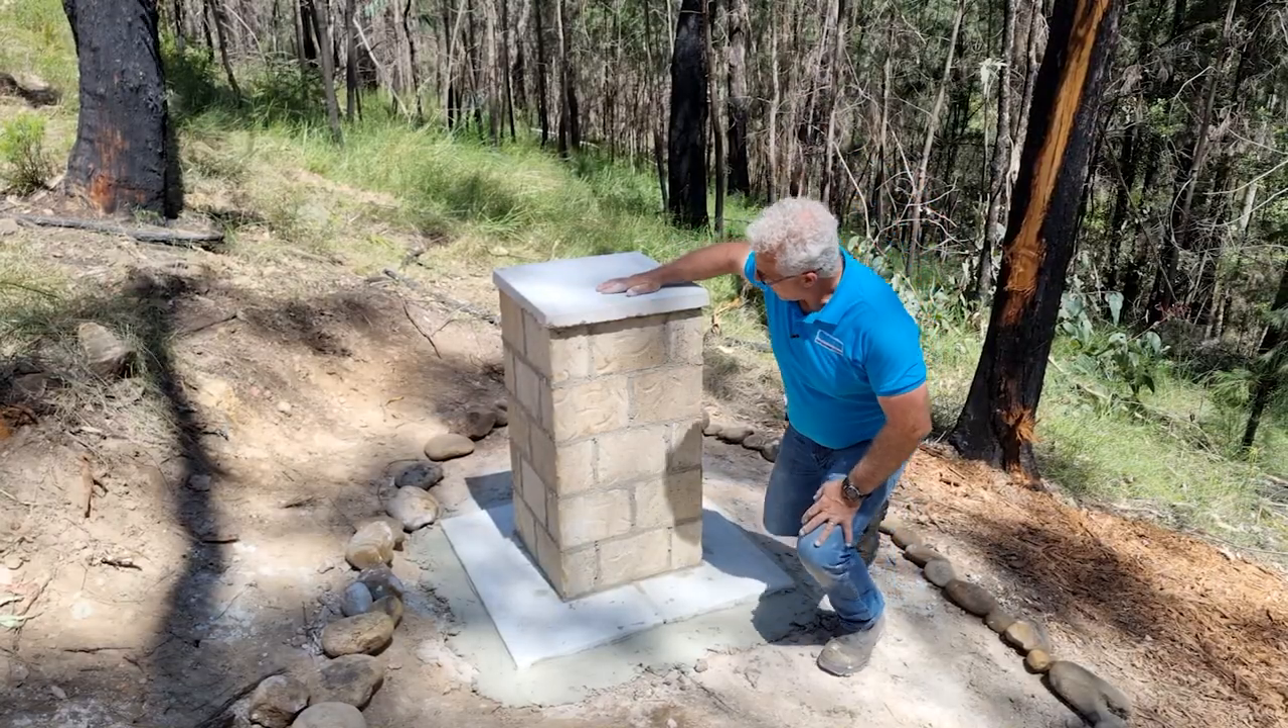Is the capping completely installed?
Yes.